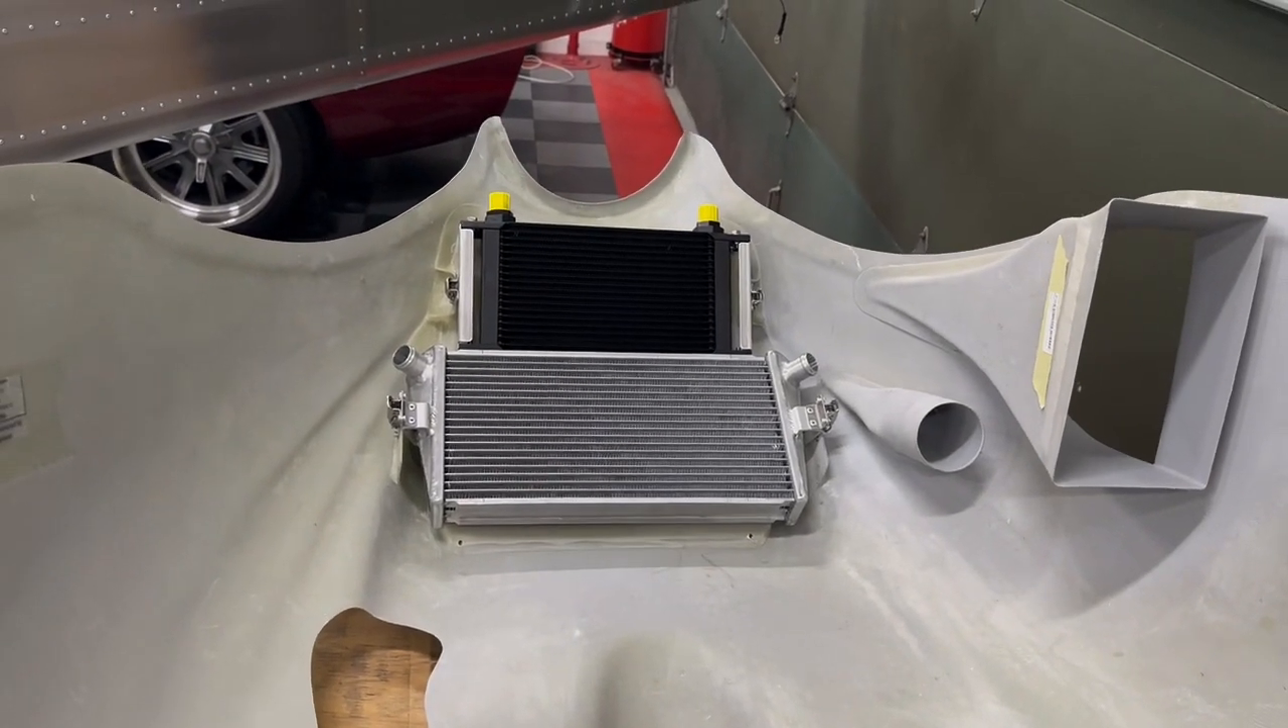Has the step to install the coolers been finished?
Yes.